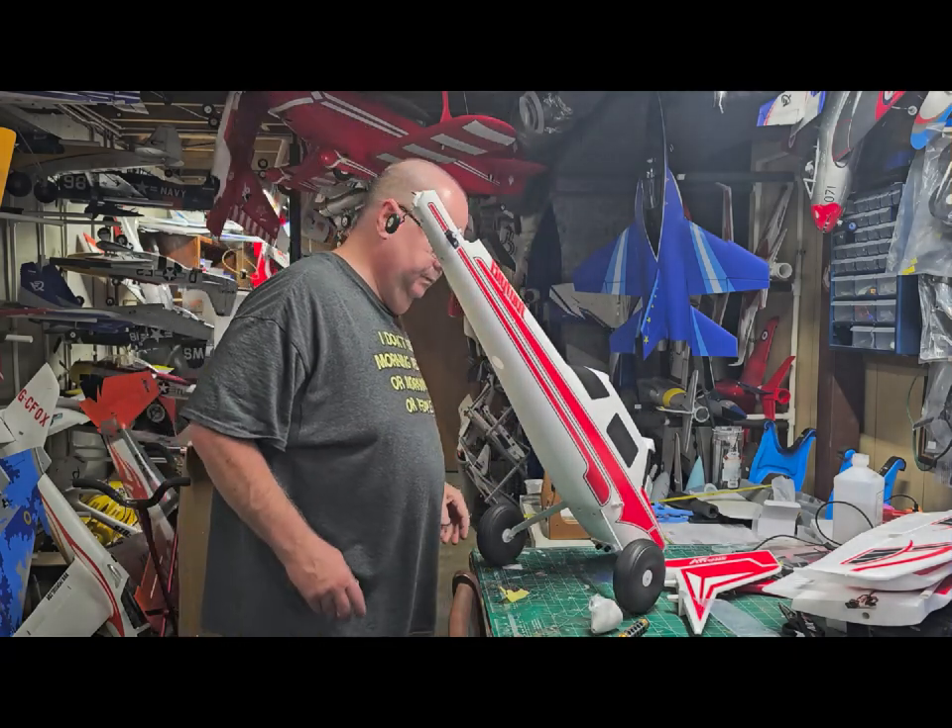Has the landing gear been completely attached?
Yes.